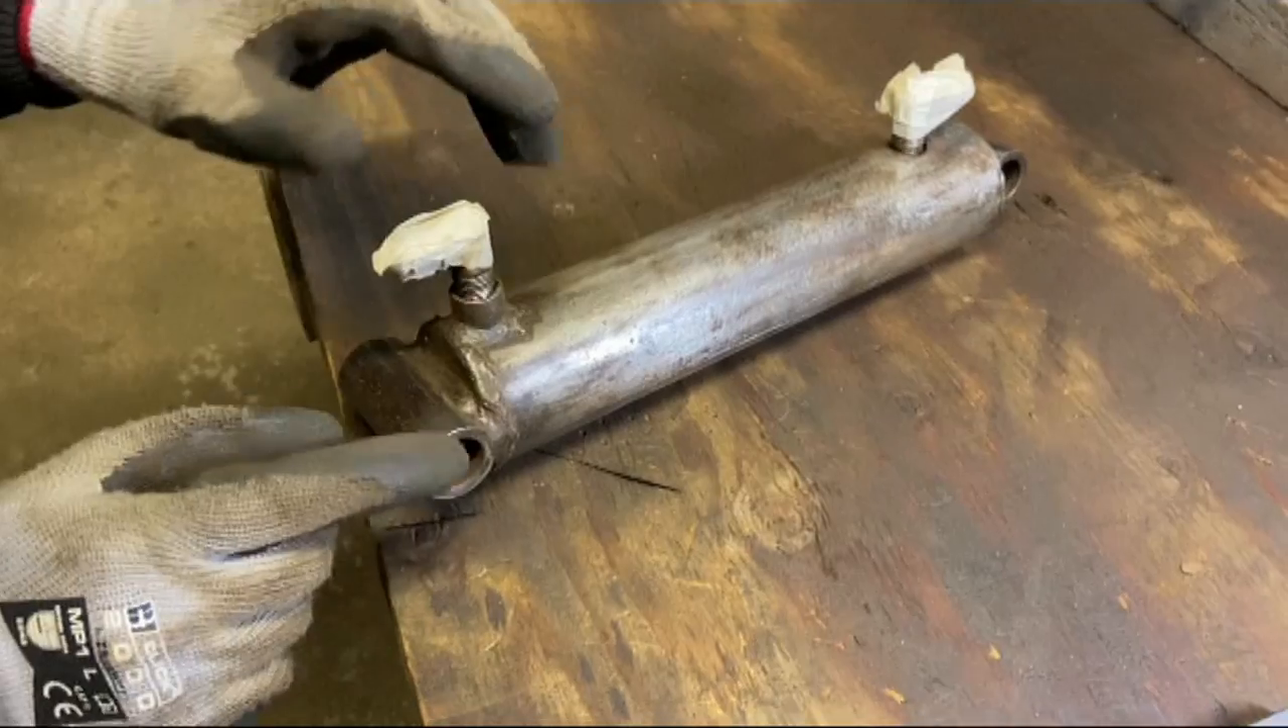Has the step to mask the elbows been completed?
Yes.